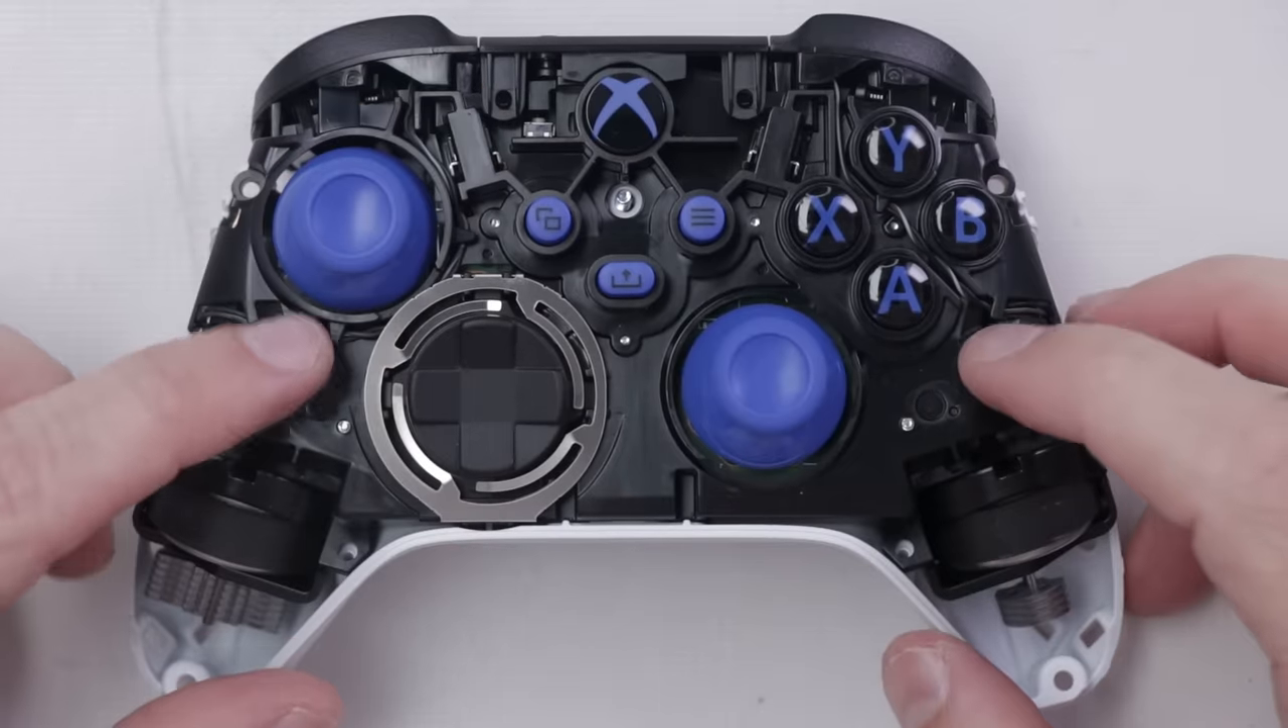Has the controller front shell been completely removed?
Yes.